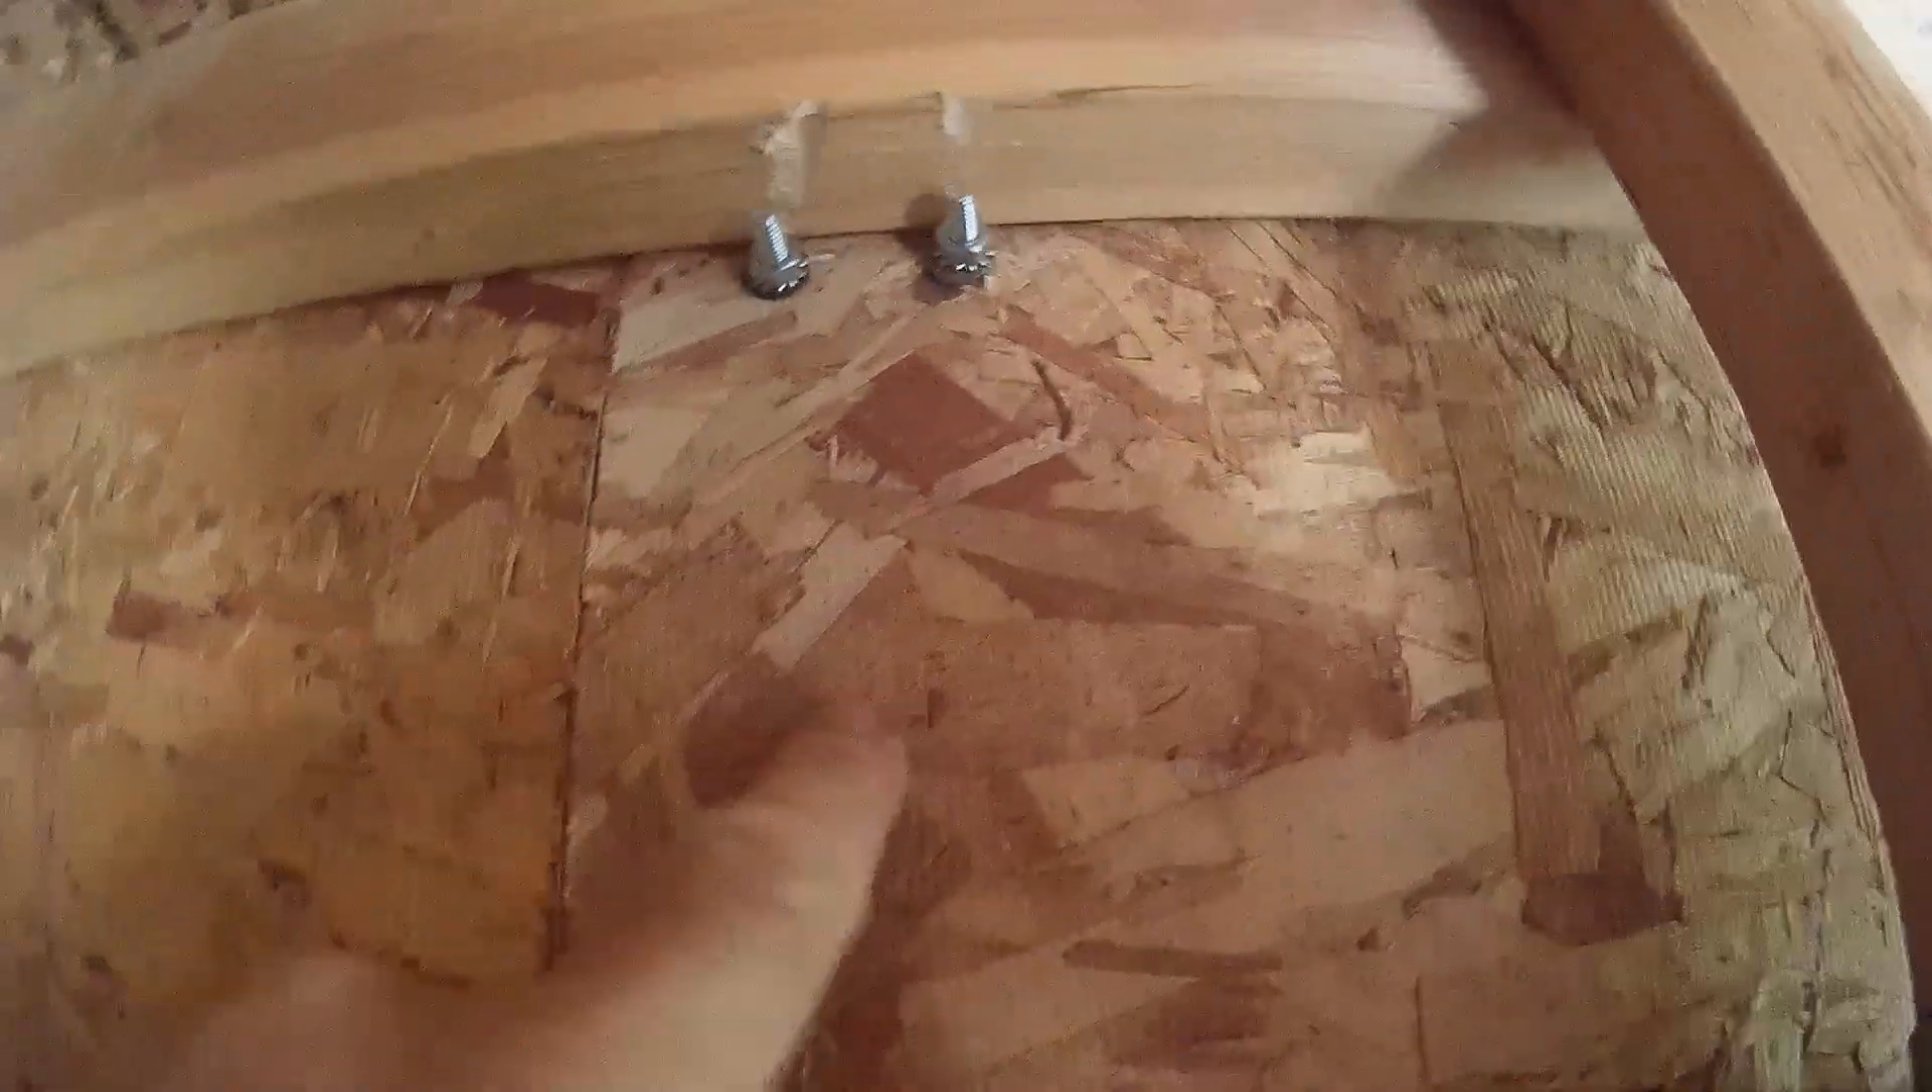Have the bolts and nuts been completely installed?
Yes.